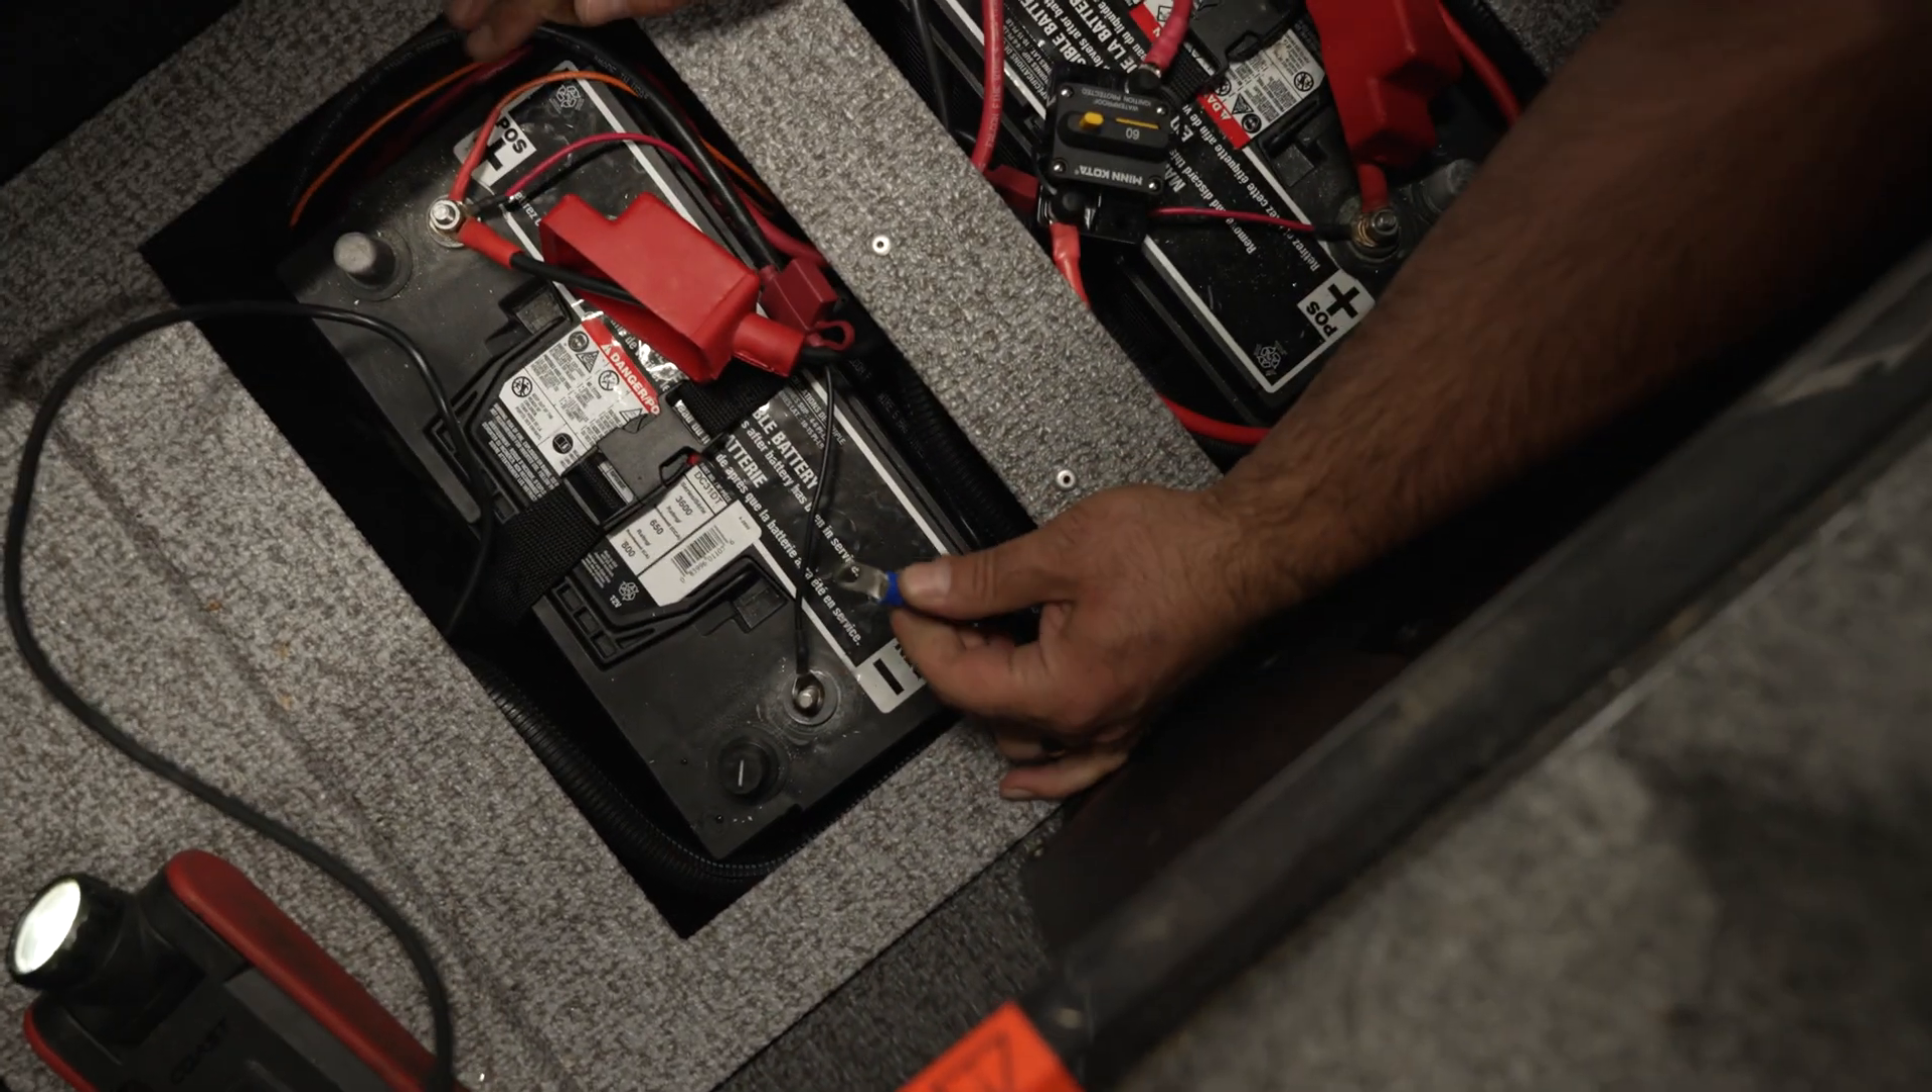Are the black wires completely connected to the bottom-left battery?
No.